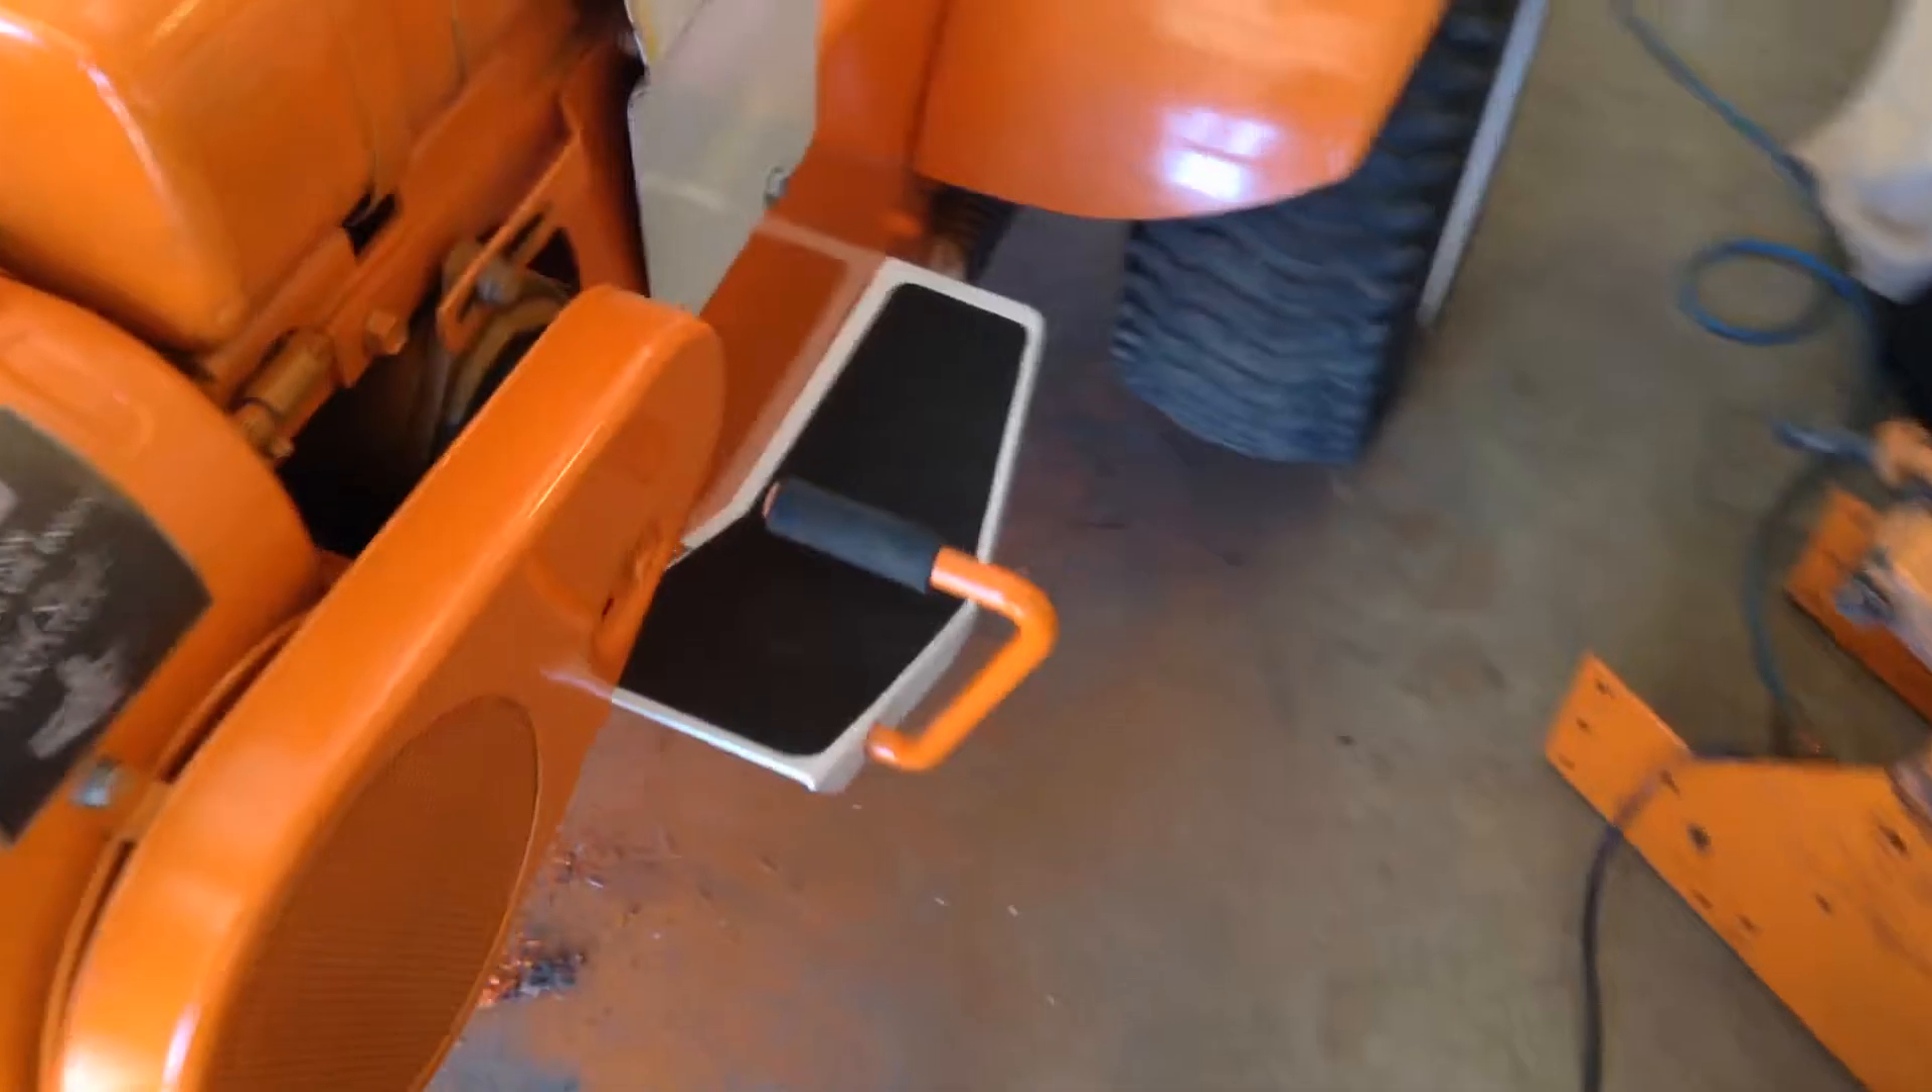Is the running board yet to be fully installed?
No.